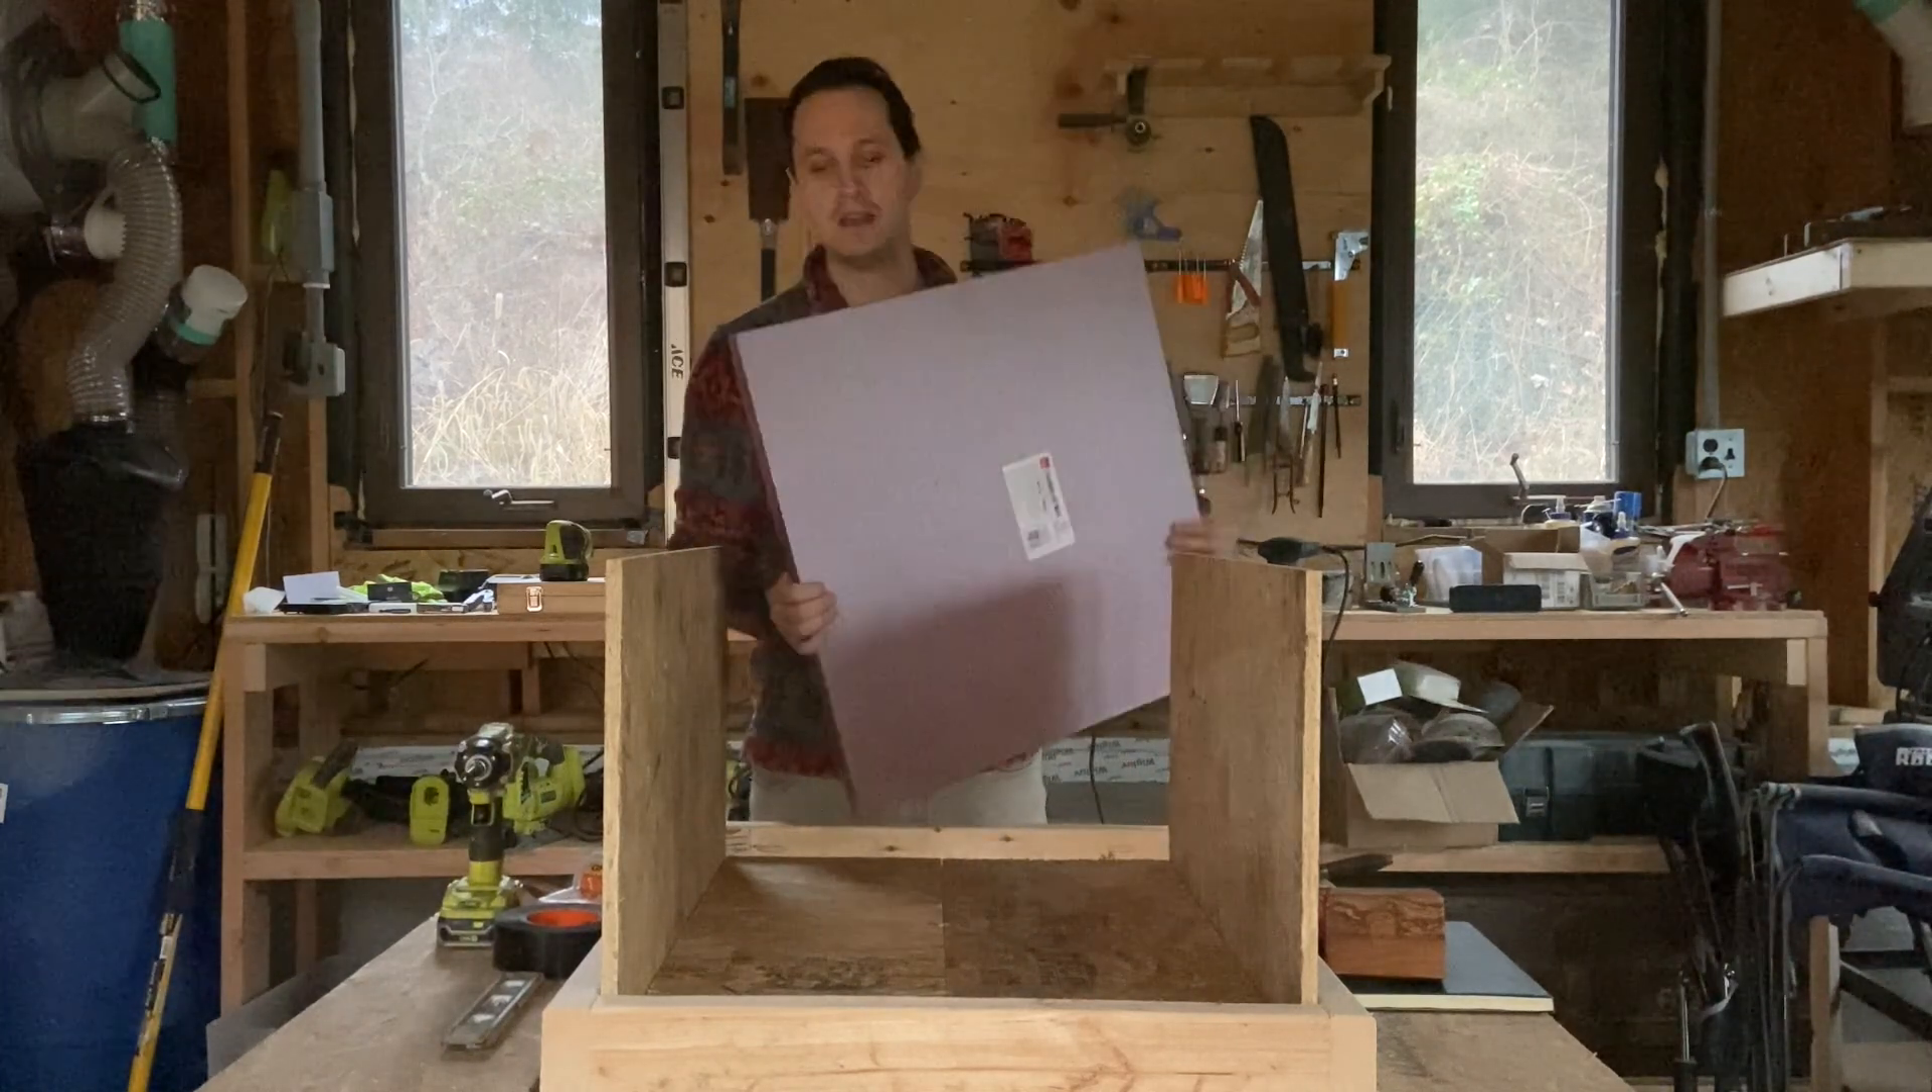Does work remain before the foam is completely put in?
Yes.